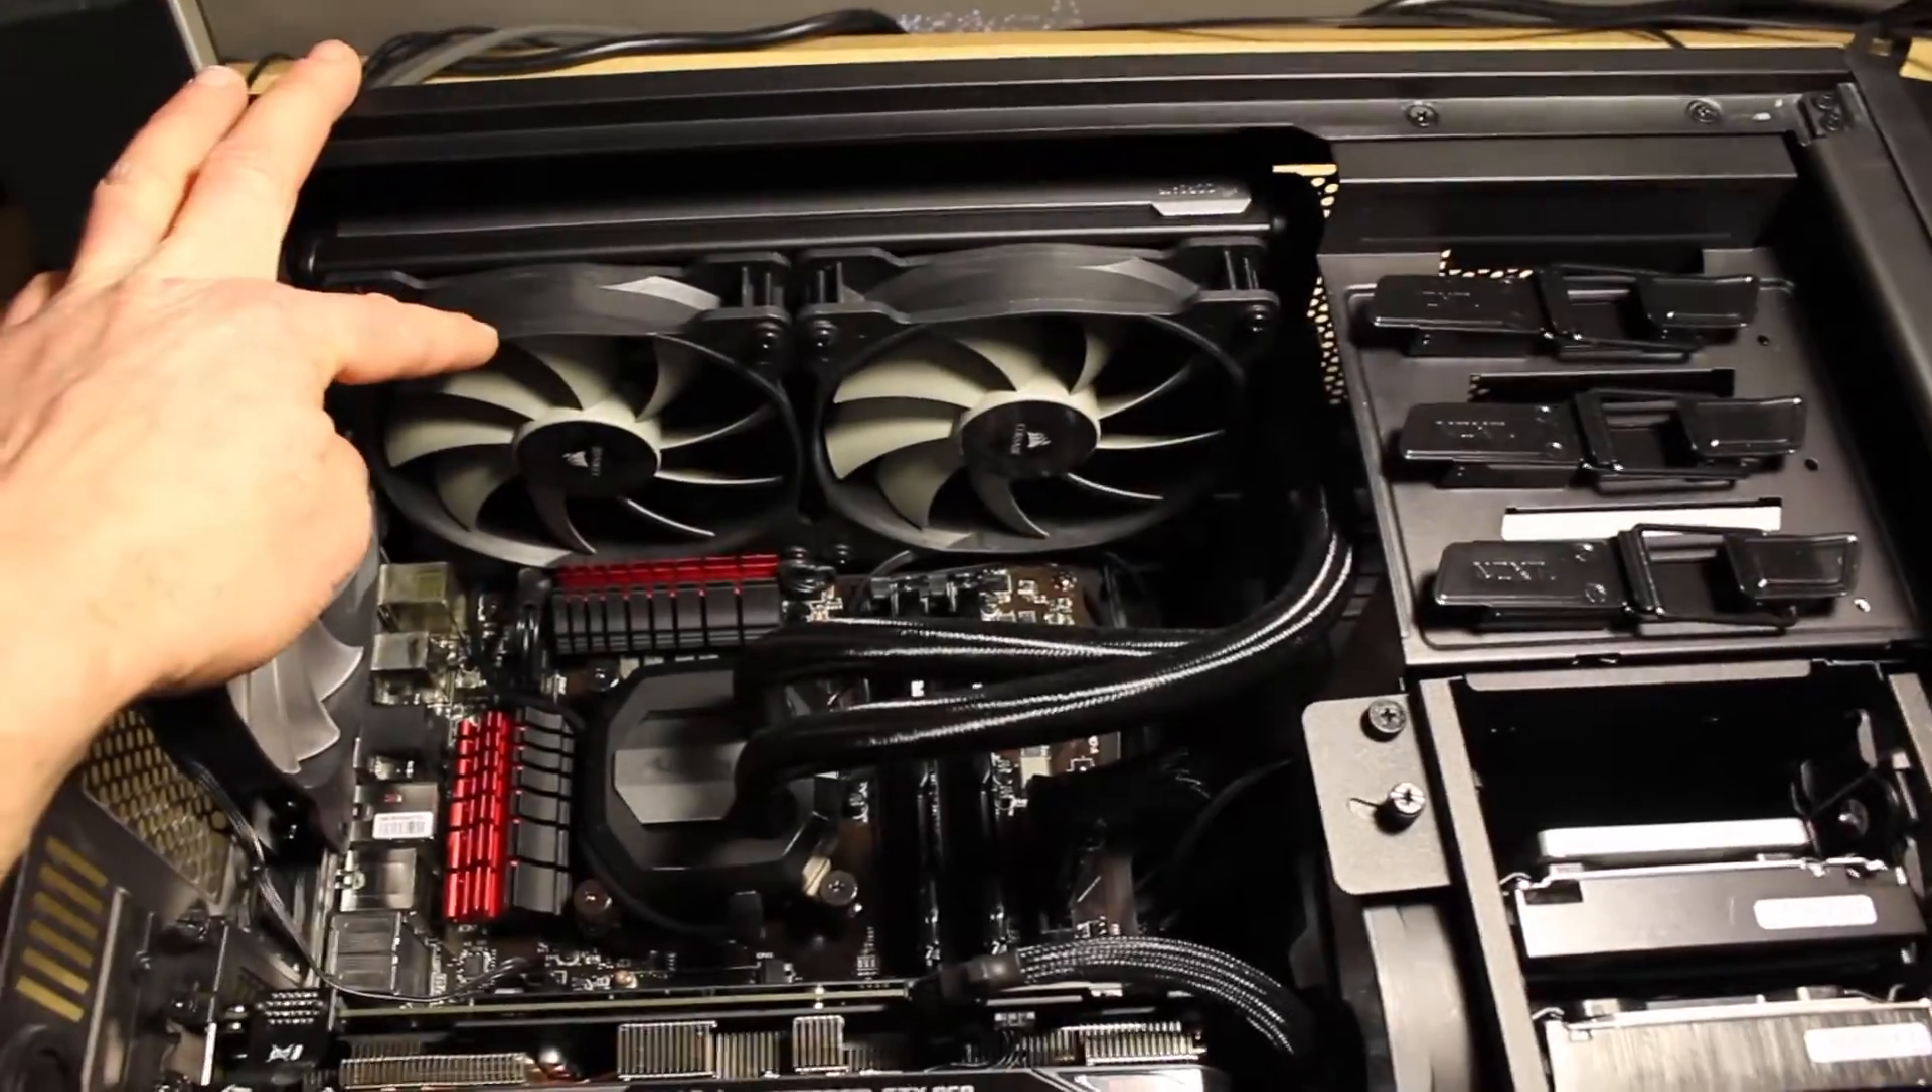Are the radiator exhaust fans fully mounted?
Yes.